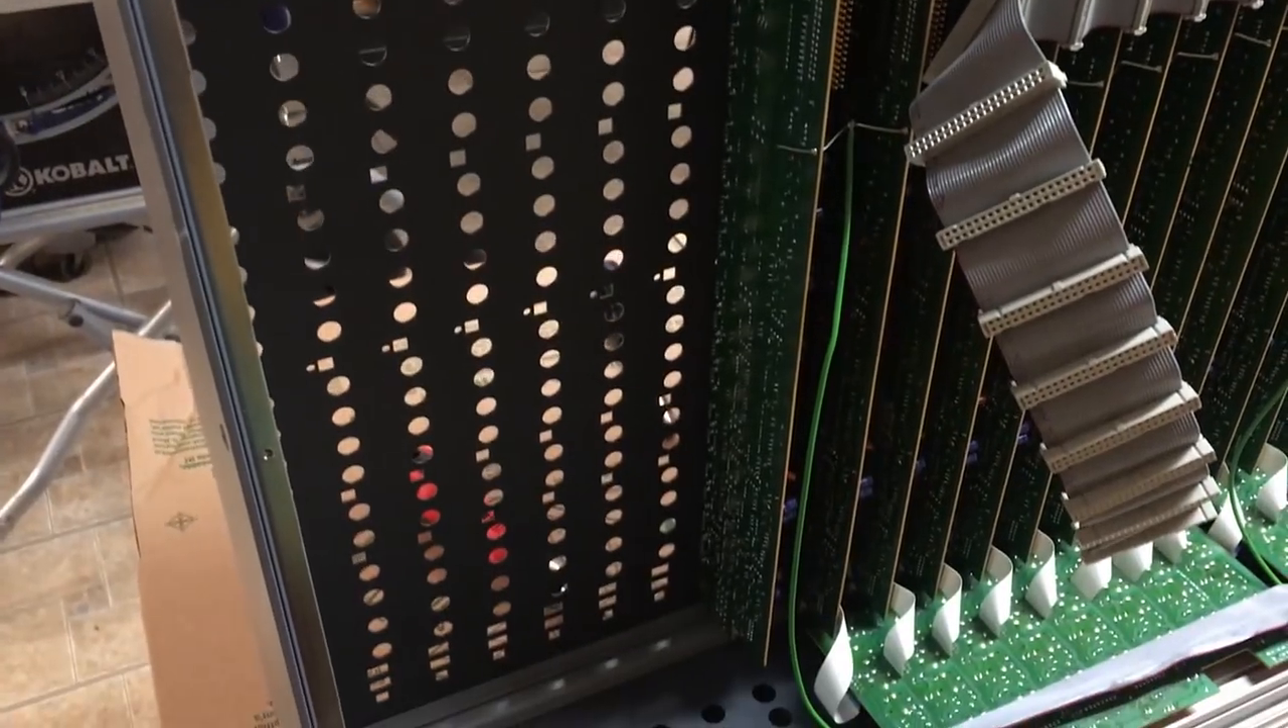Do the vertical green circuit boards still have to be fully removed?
Yes.